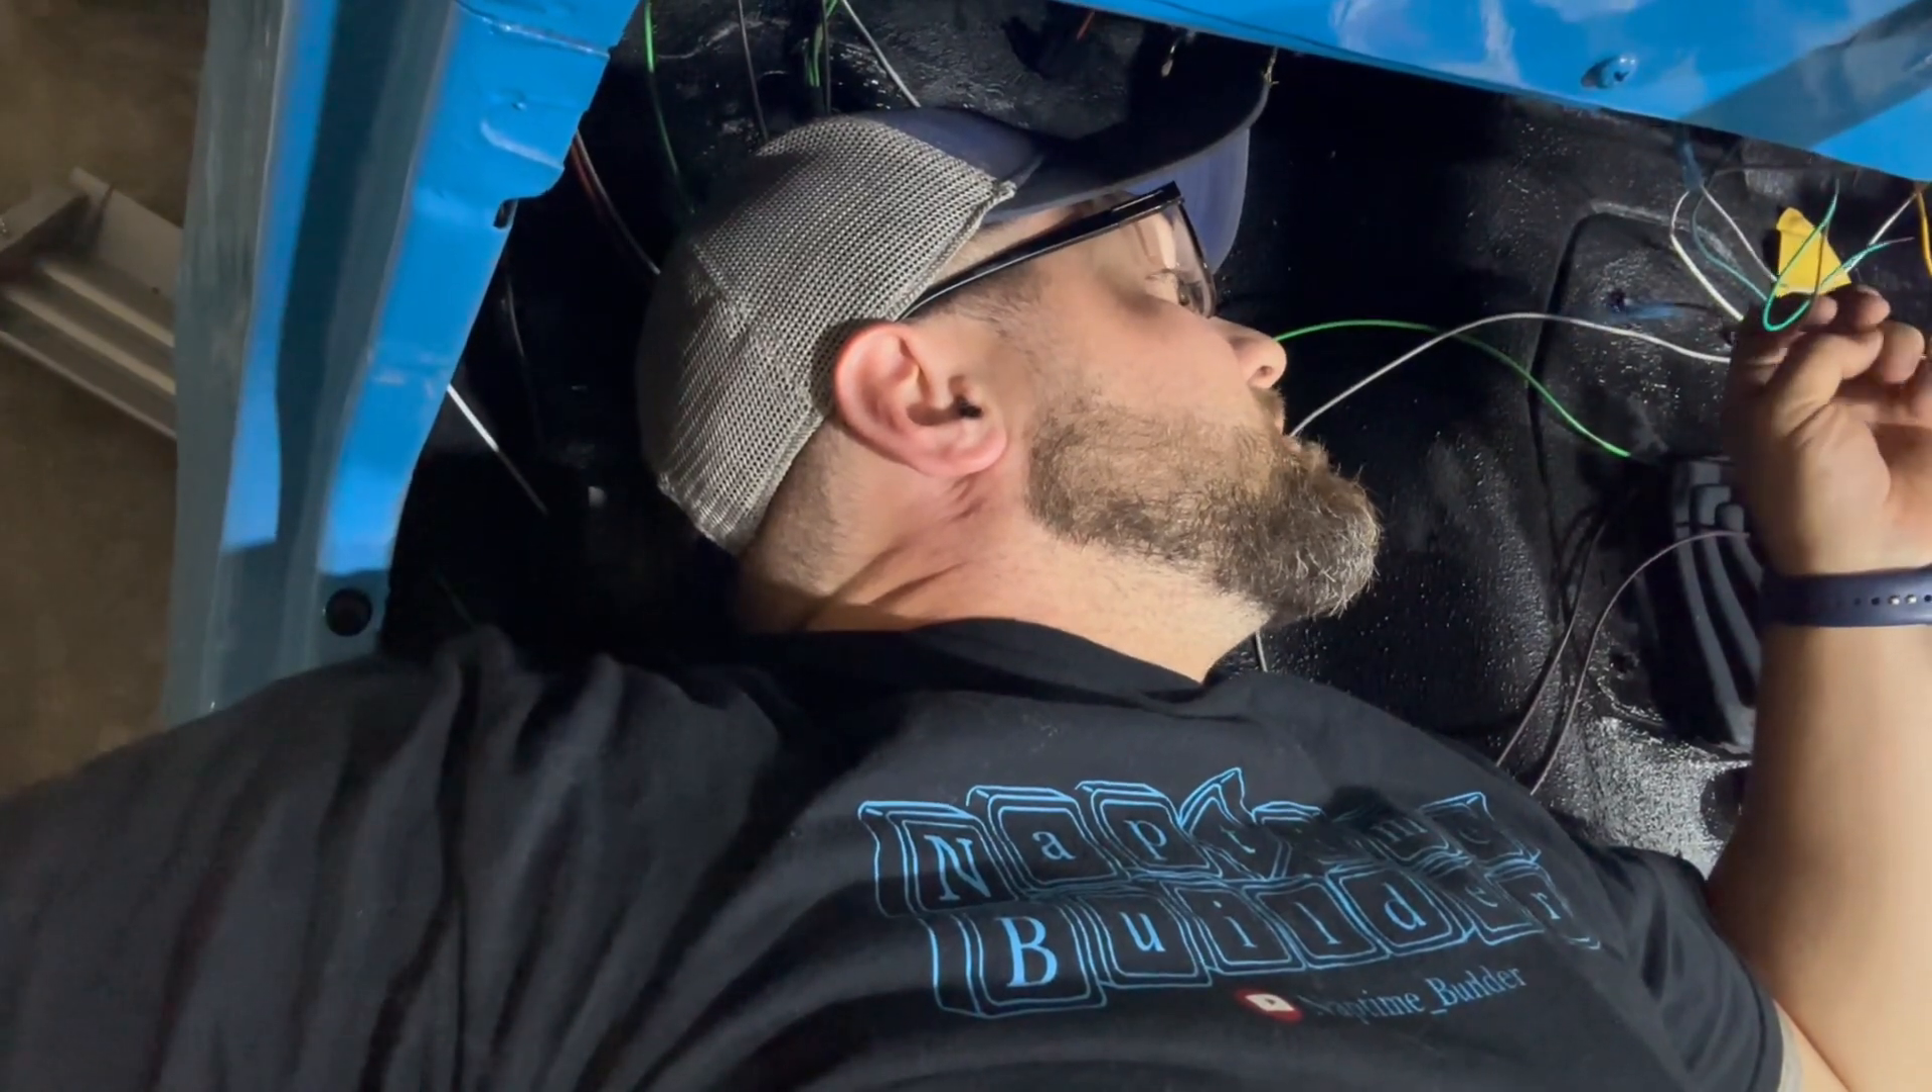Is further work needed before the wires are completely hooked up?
Yes.